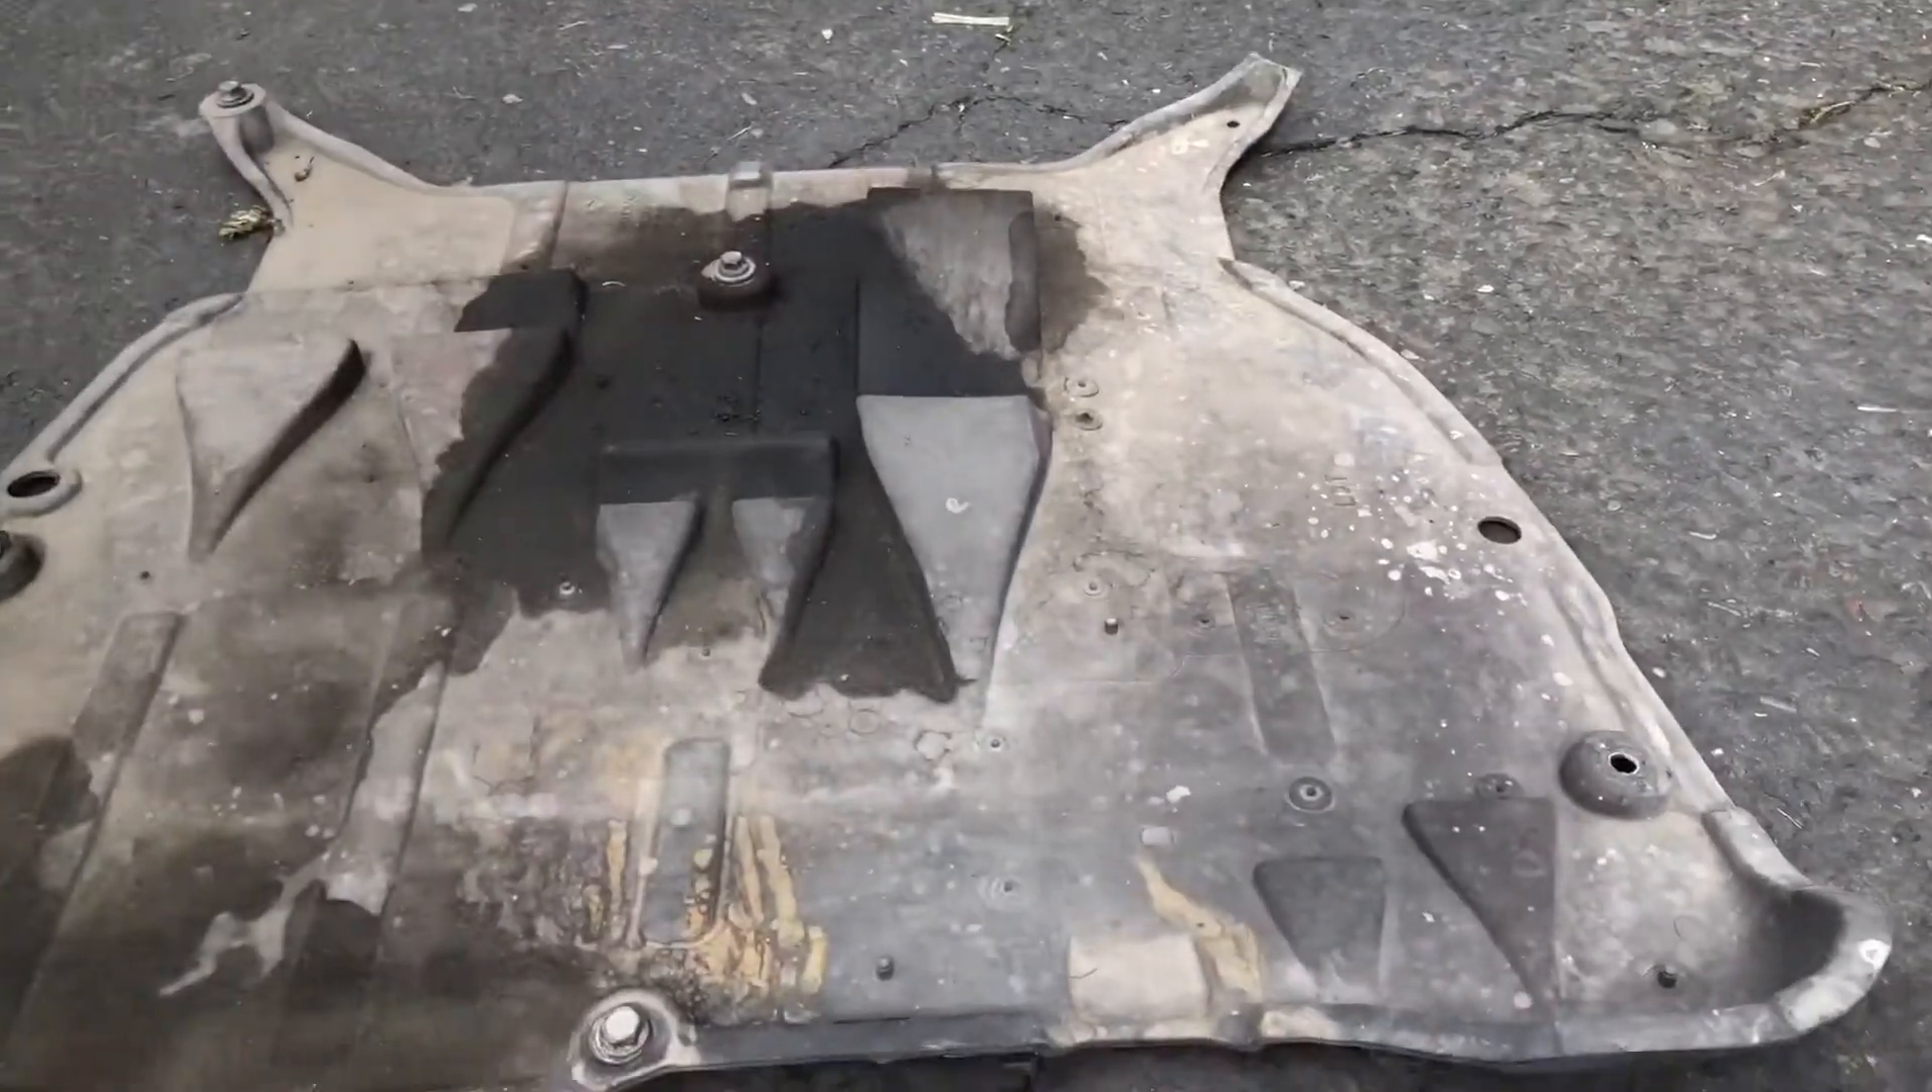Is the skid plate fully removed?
Yes.